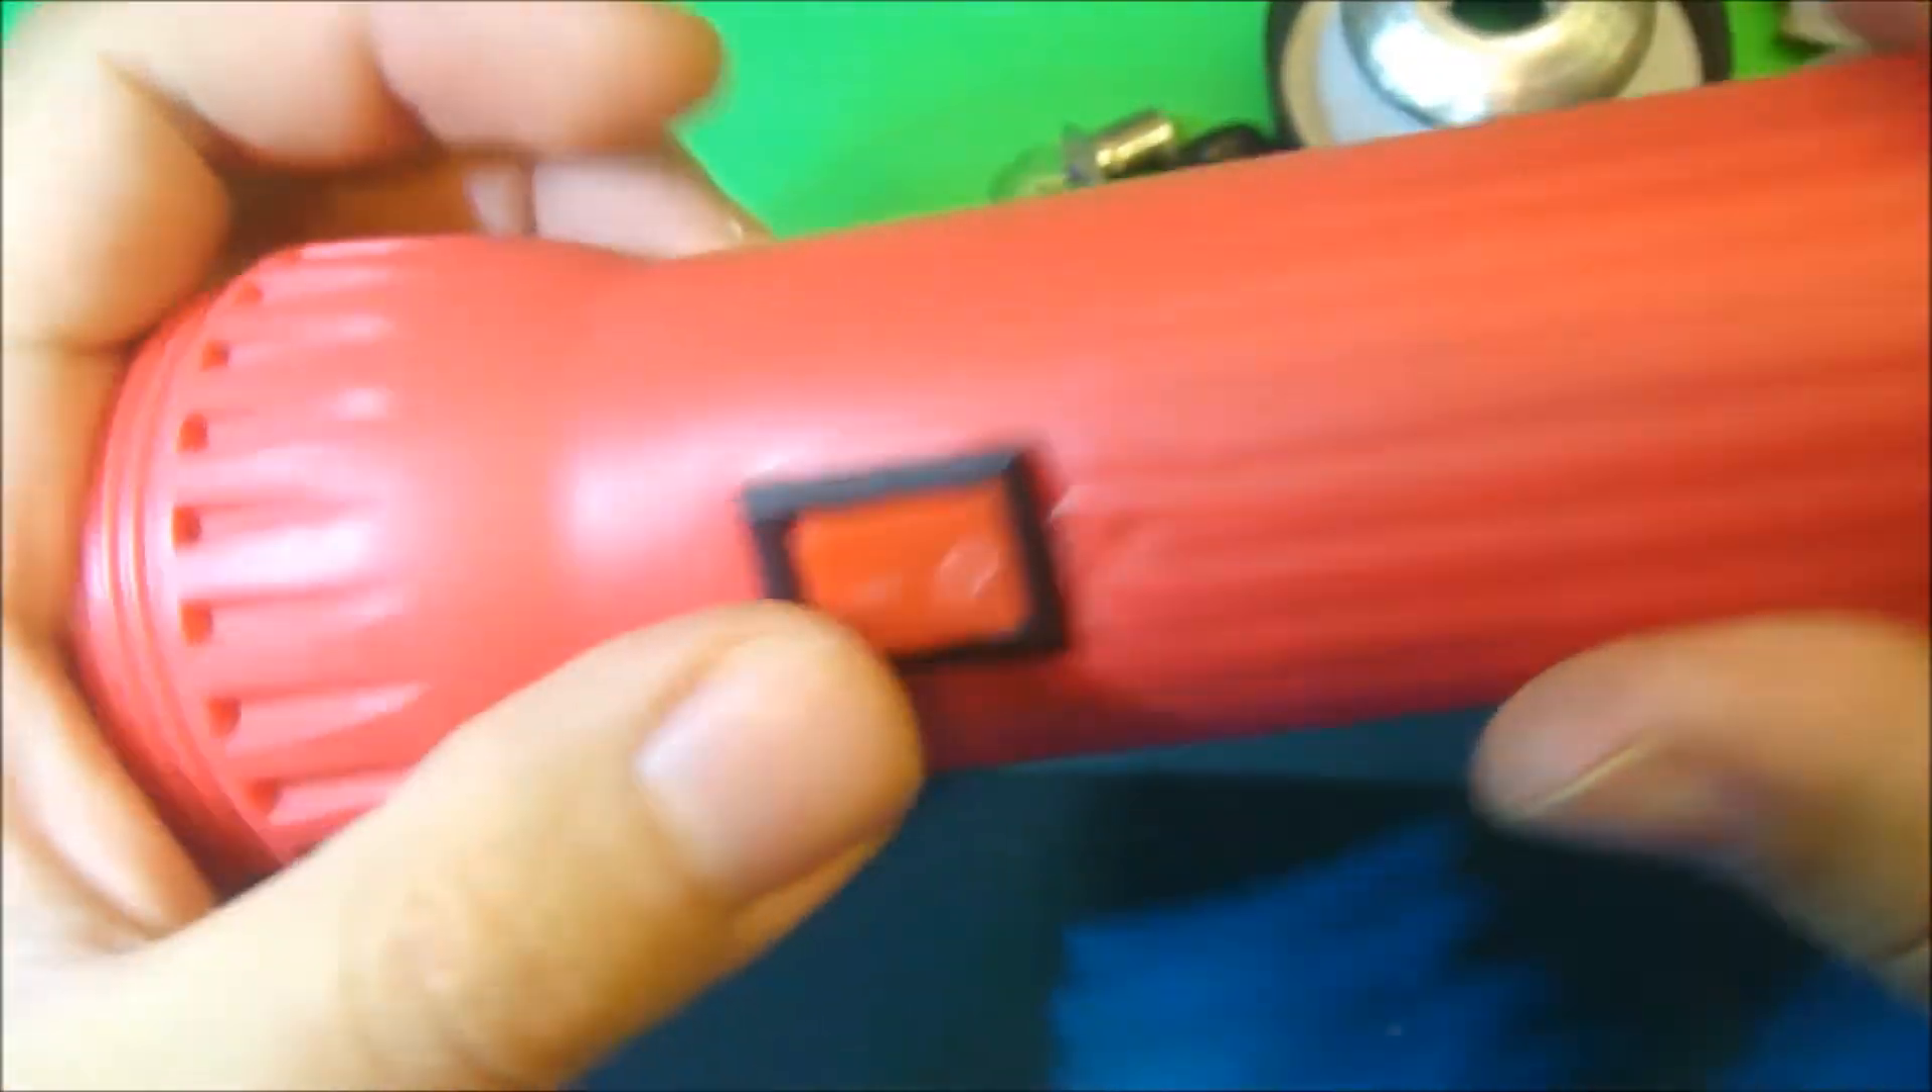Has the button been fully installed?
Yes.